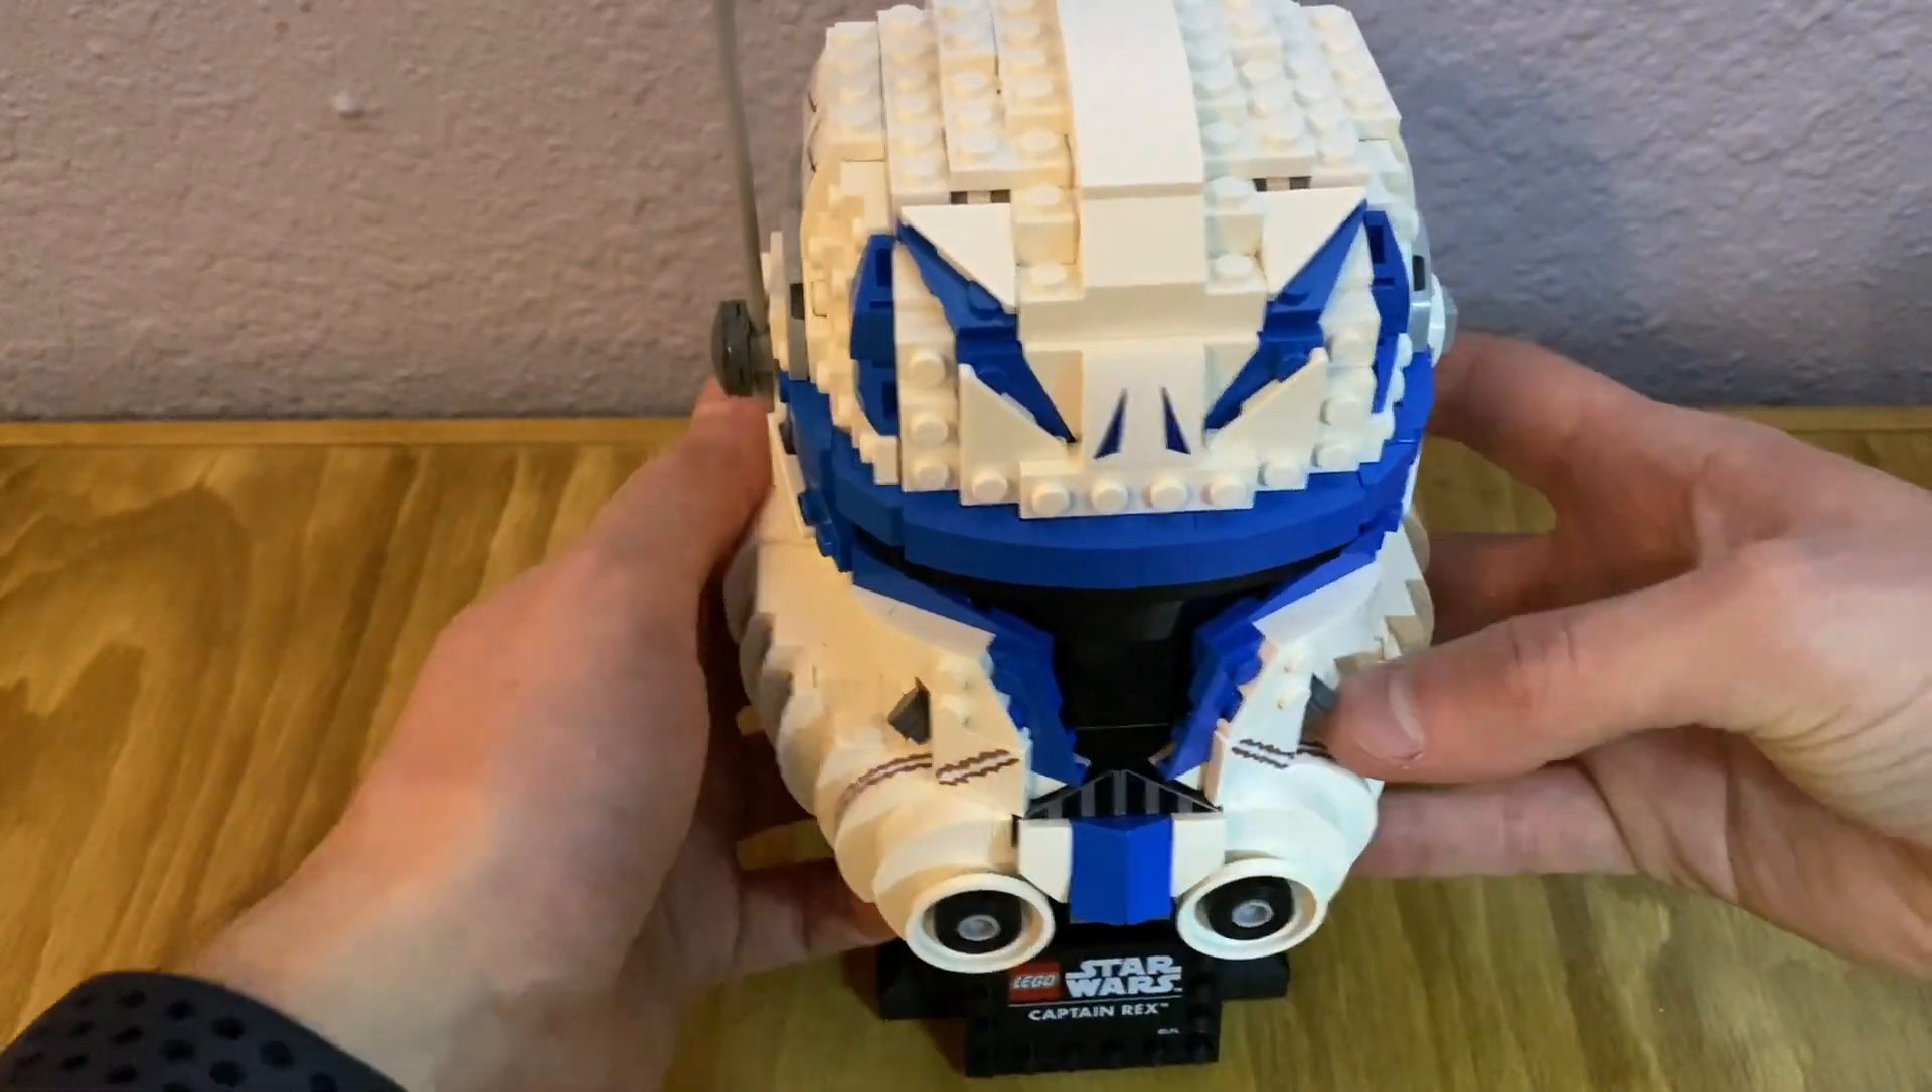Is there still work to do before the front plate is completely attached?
No.